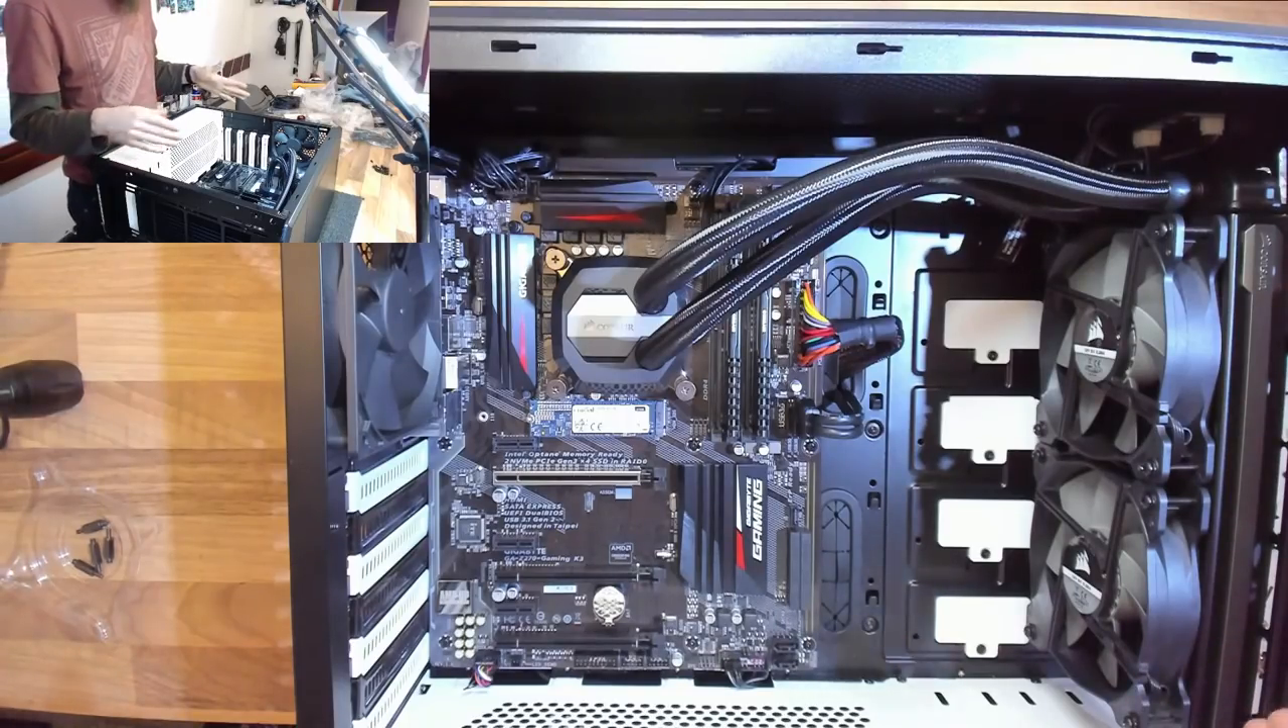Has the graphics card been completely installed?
No.